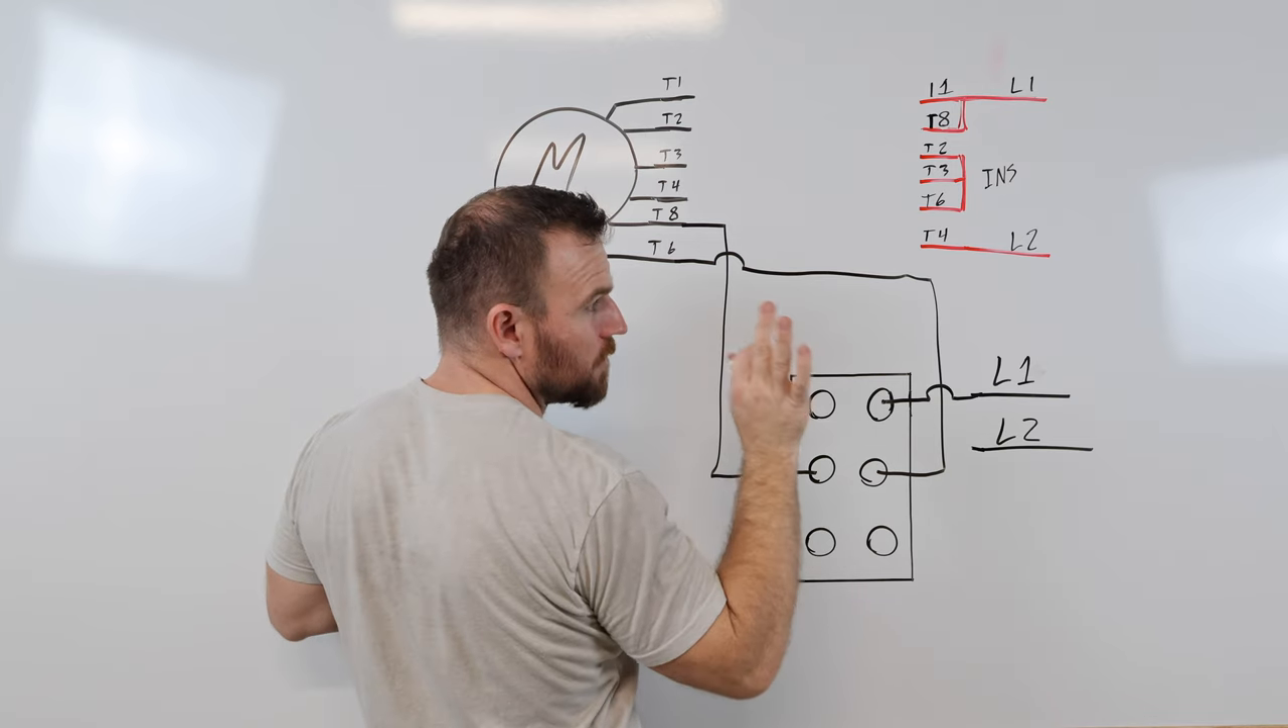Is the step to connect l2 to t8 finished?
No.